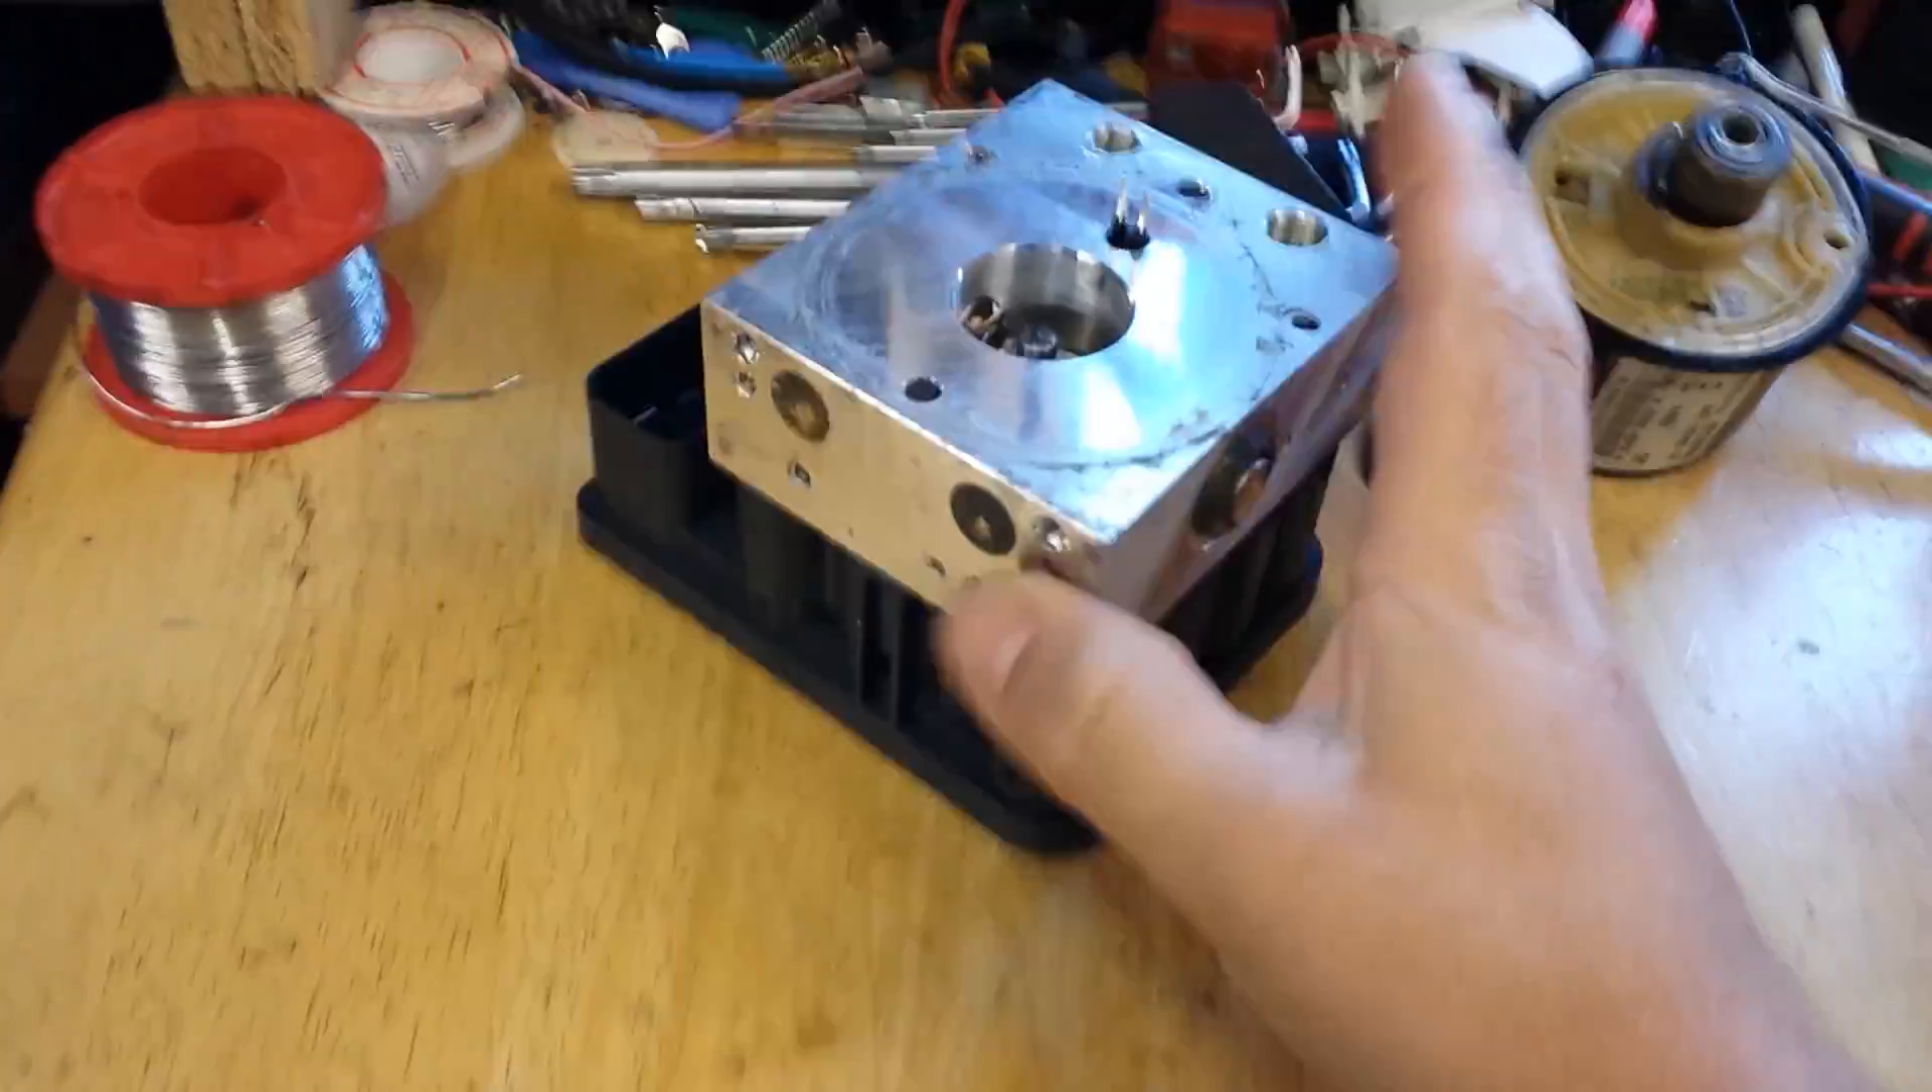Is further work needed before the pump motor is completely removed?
No.